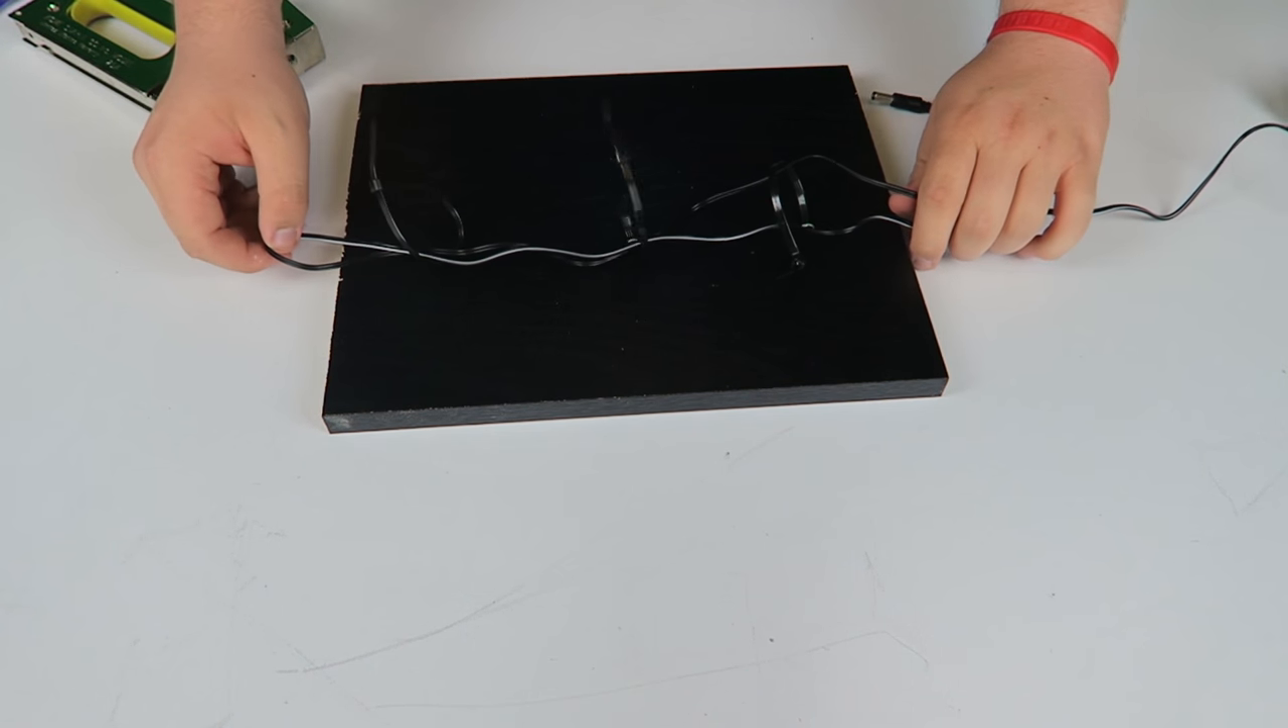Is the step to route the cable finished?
No.